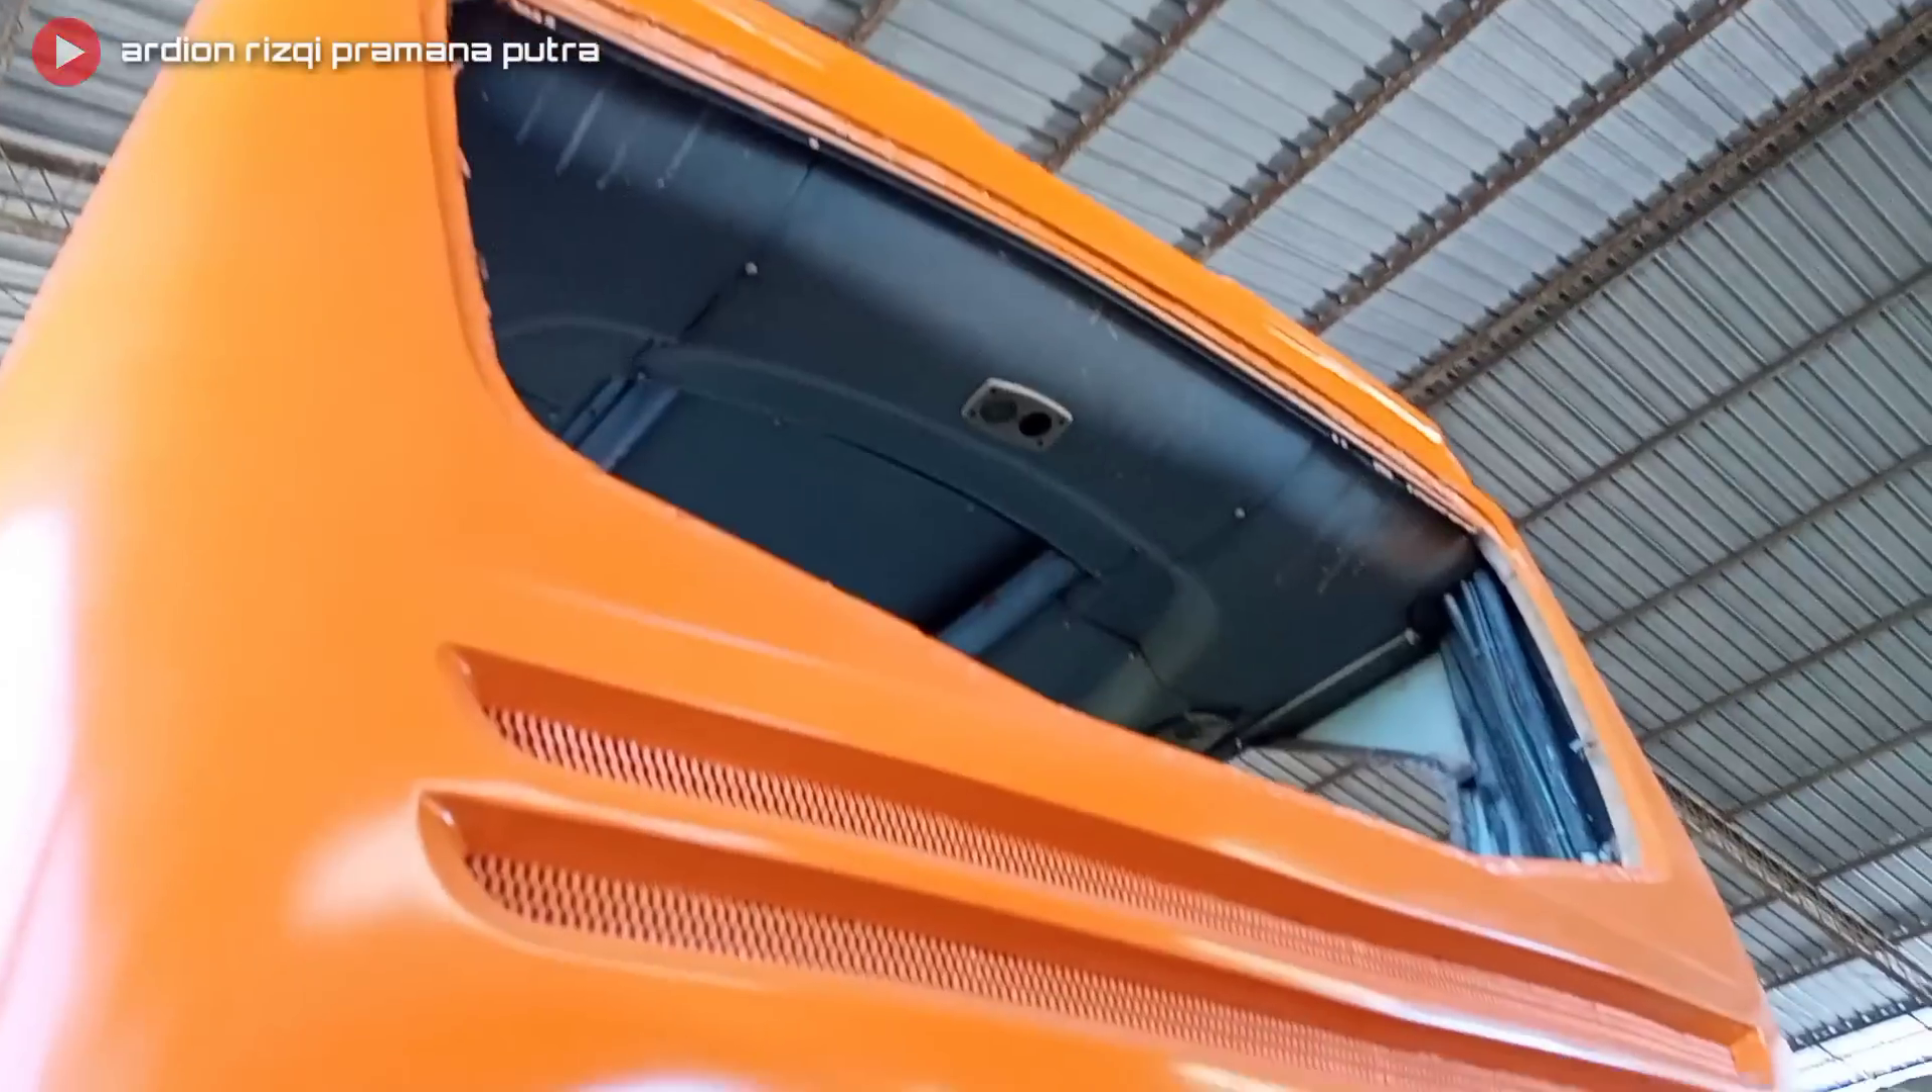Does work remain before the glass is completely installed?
Yes.